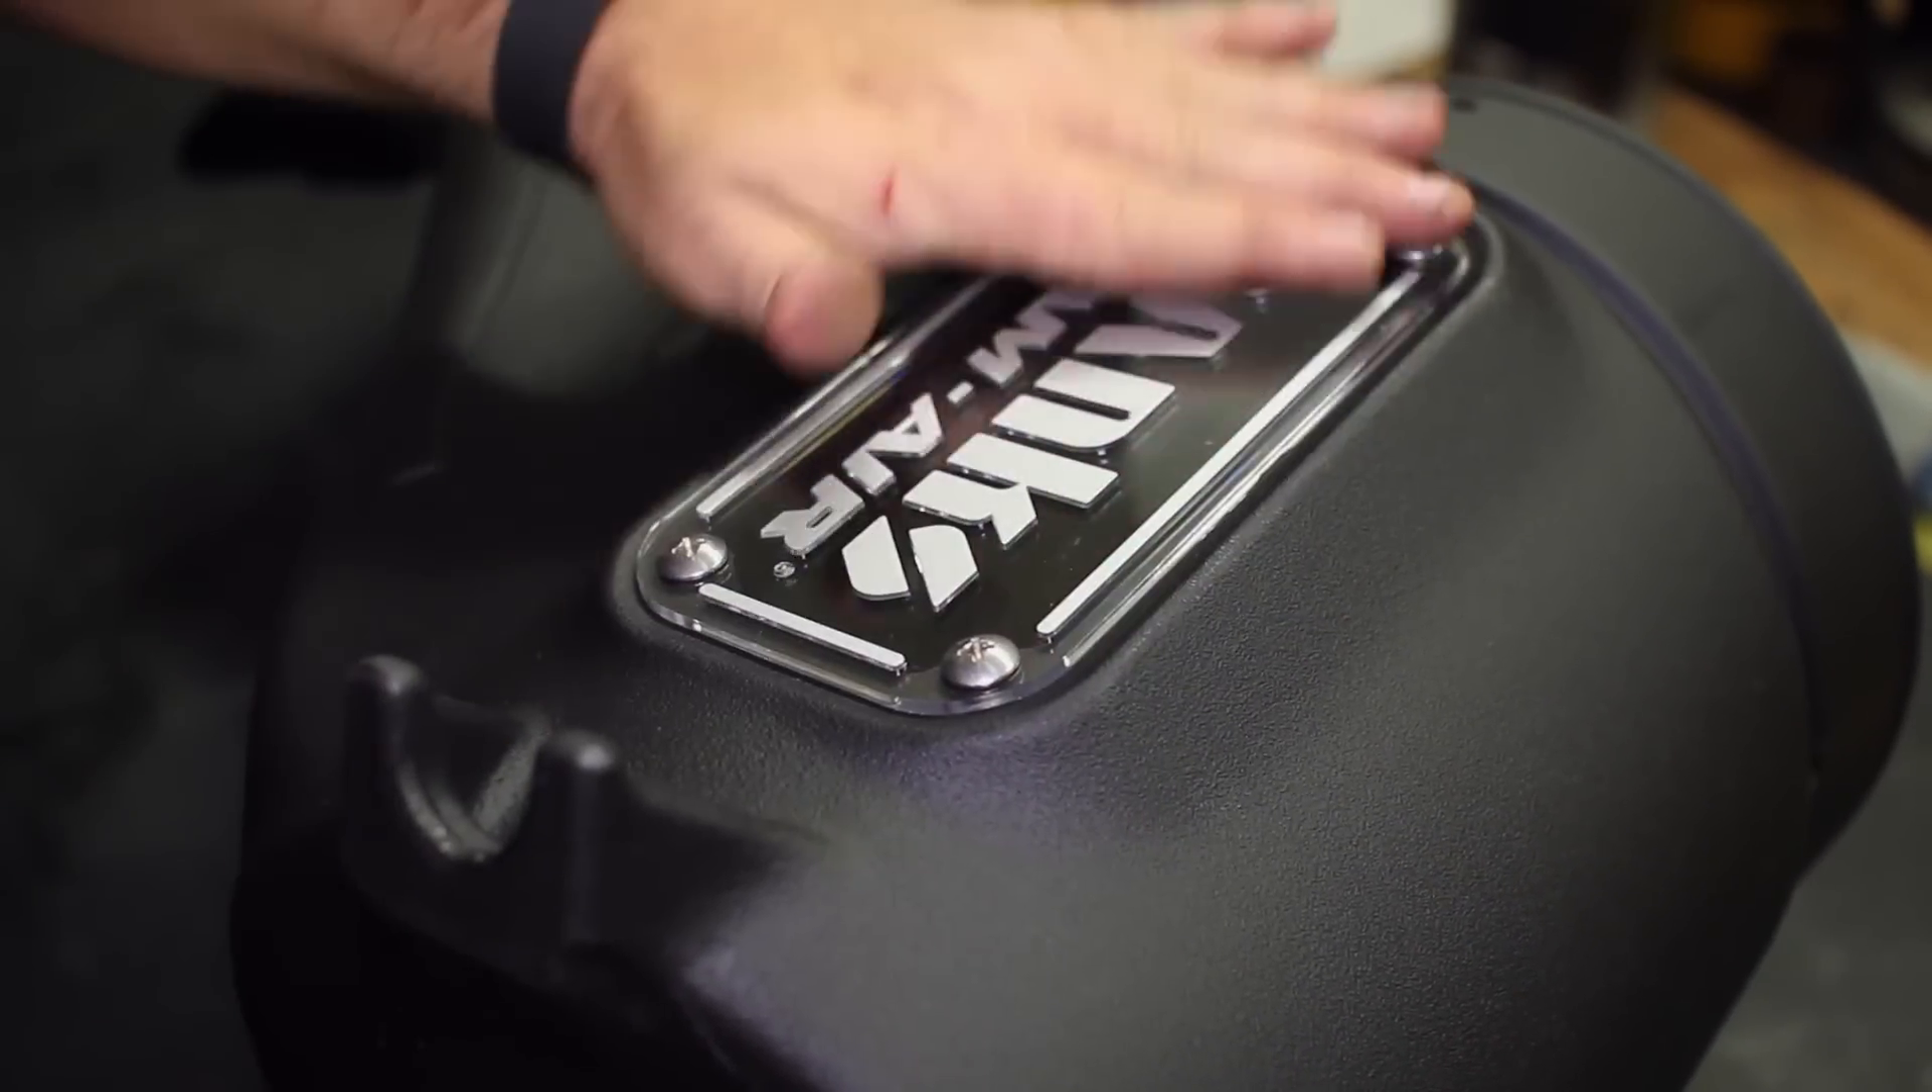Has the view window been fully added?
Yes.